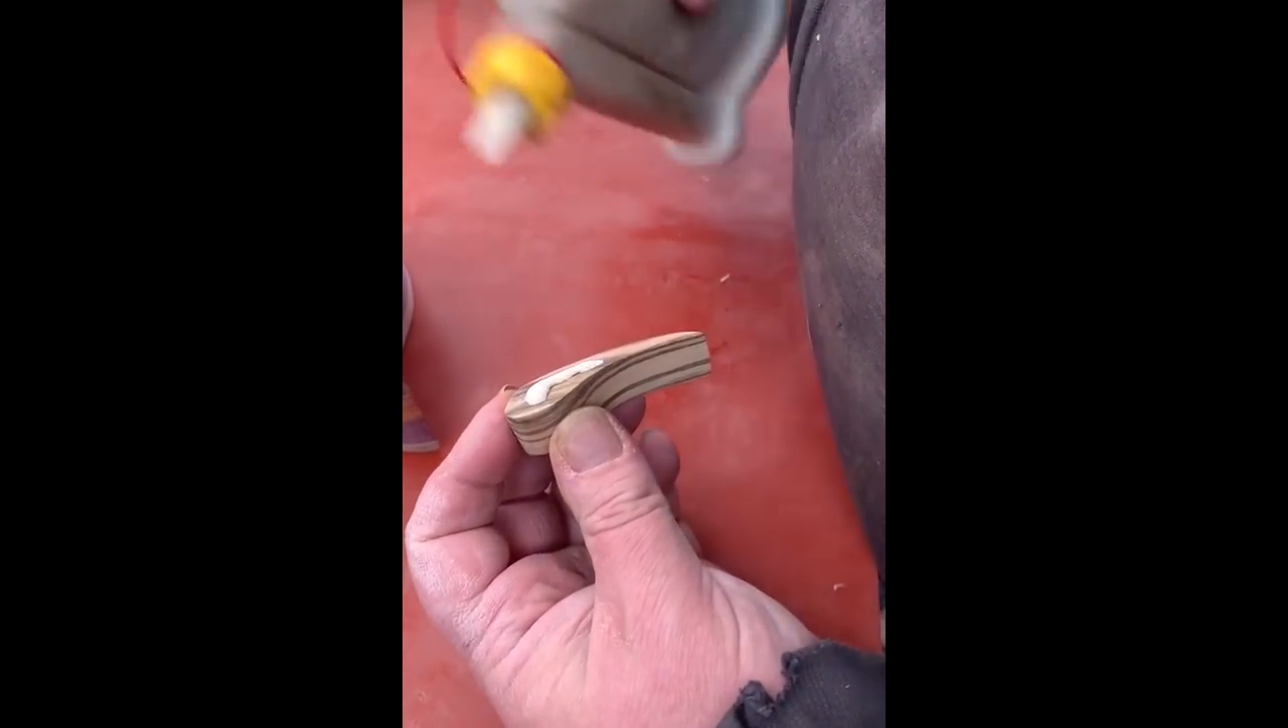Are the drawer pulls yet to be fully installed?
Yes.